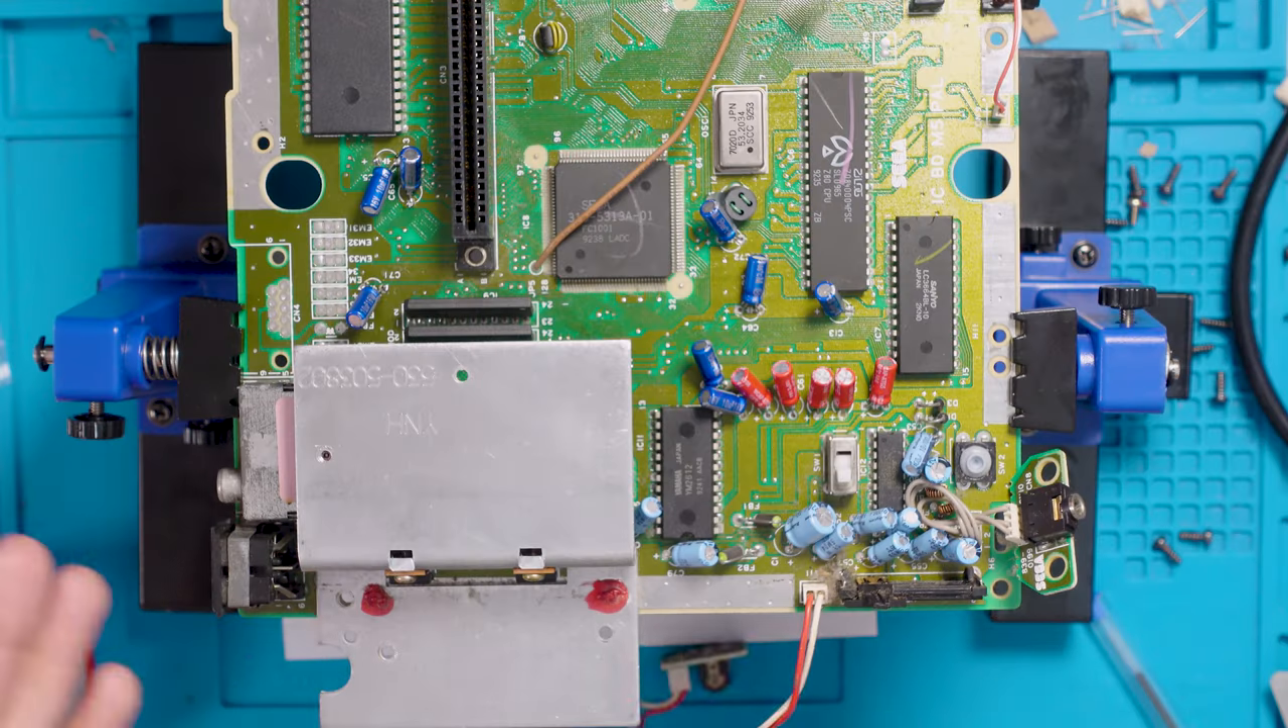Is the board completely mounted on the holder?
Yes.